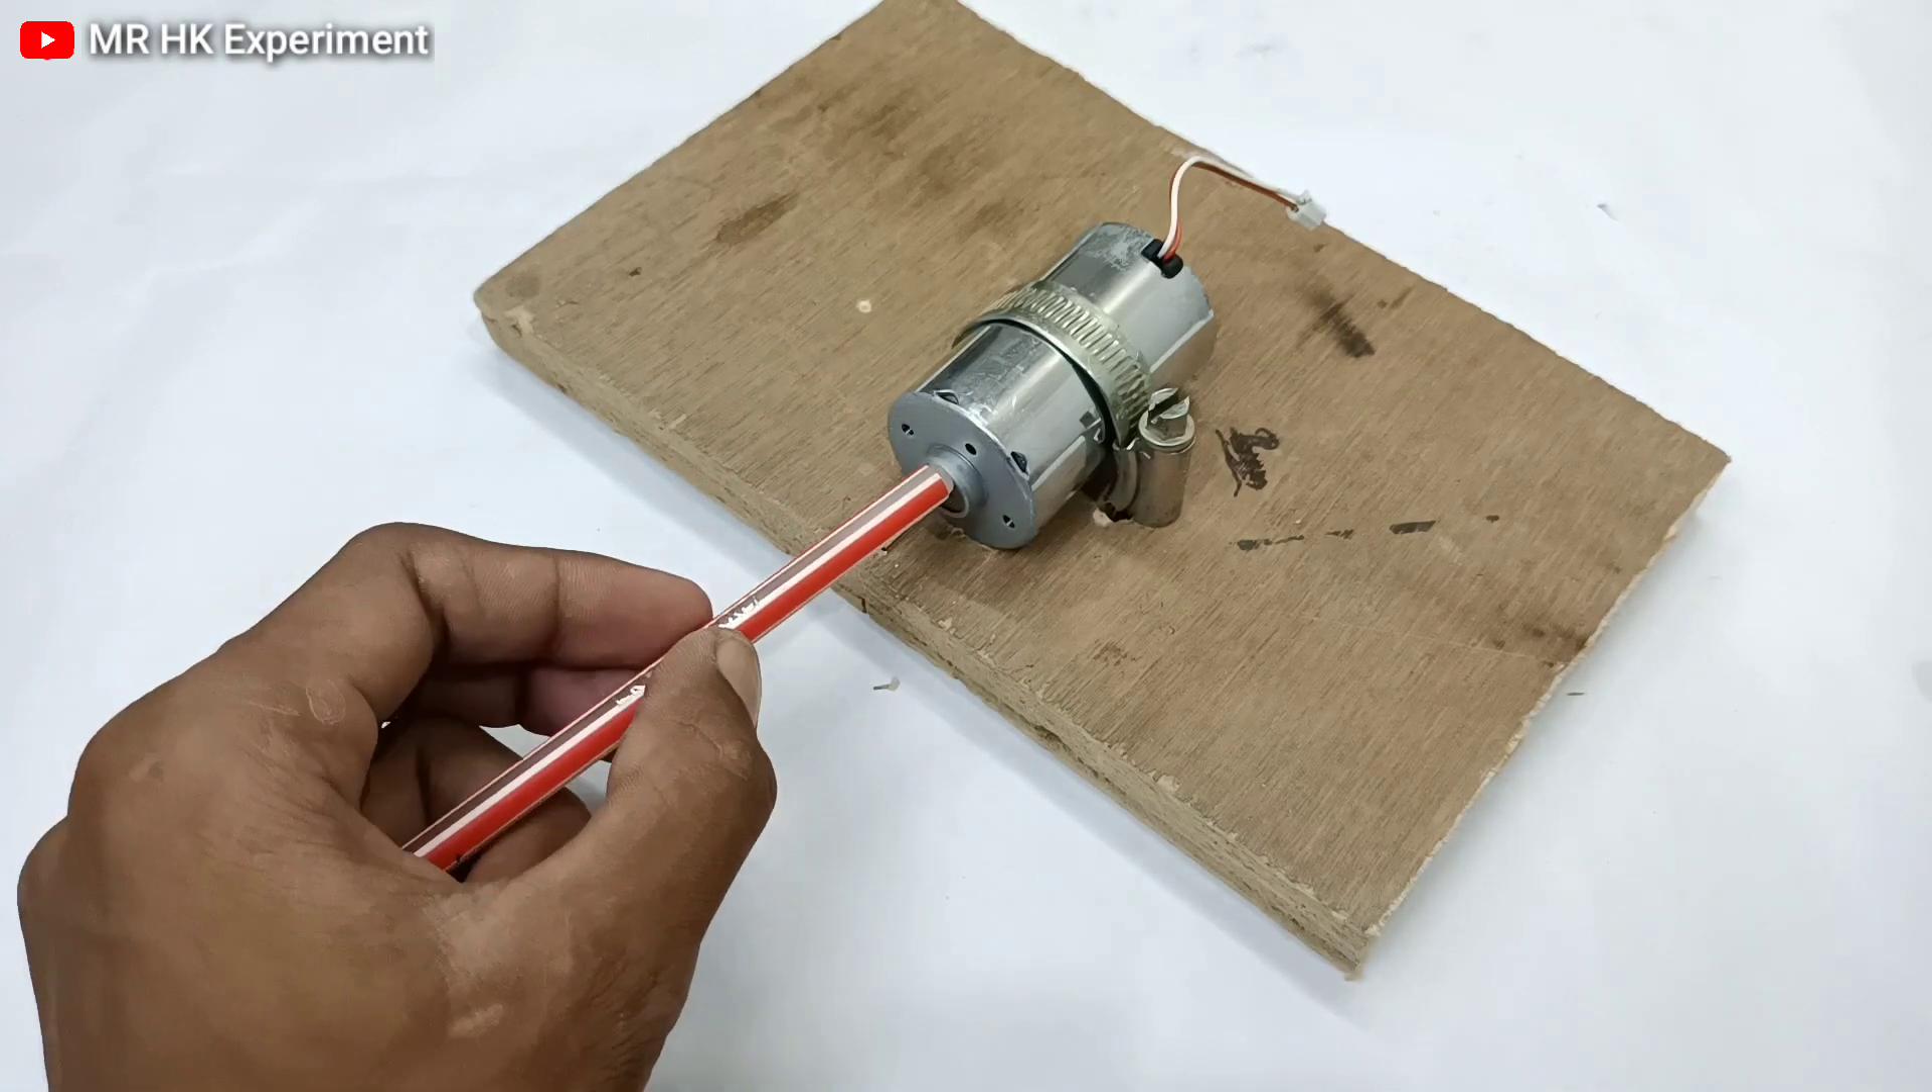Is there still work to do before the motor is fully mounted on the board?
No.